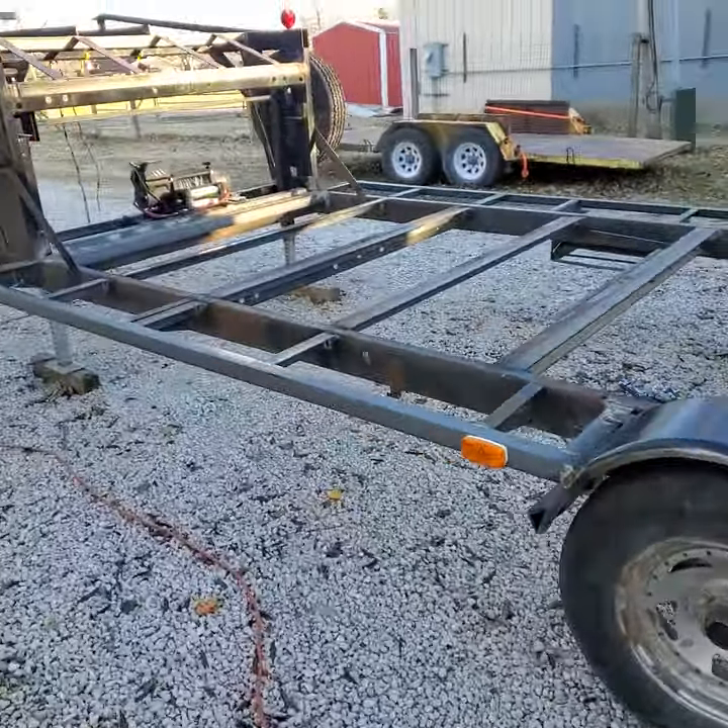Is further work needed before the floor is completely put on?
Yes.